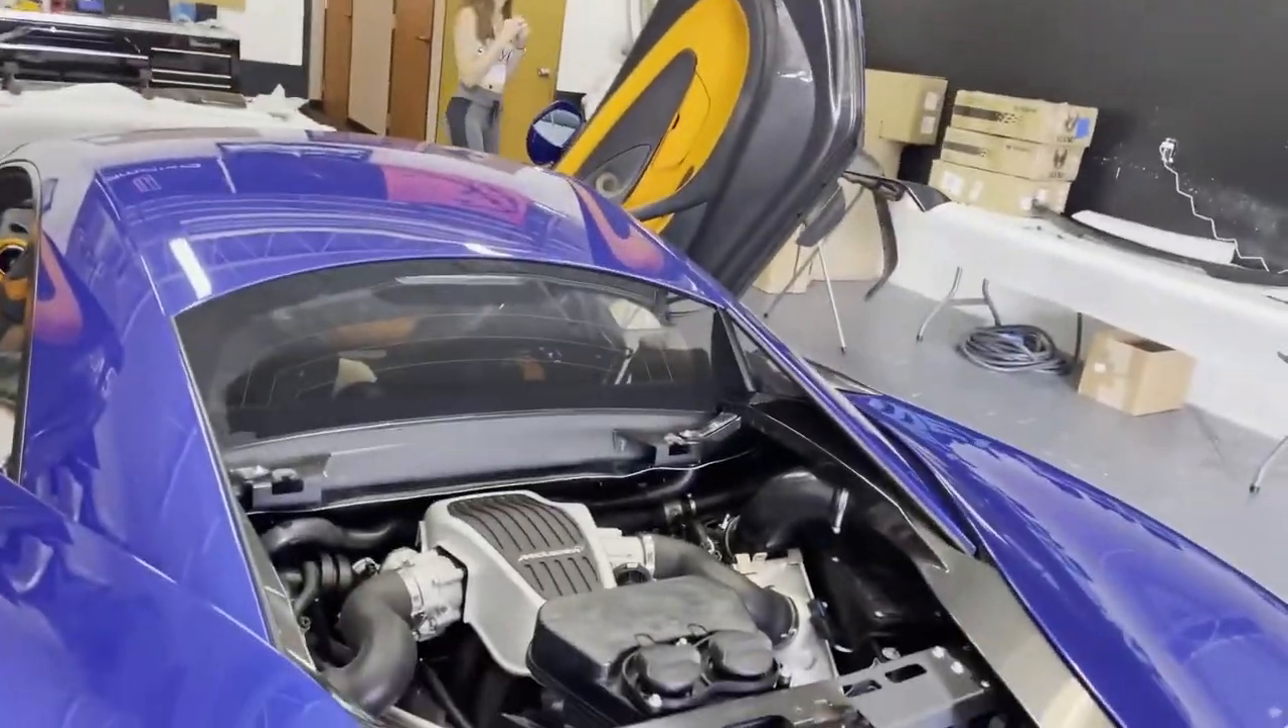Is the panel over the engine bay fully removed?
Yes.